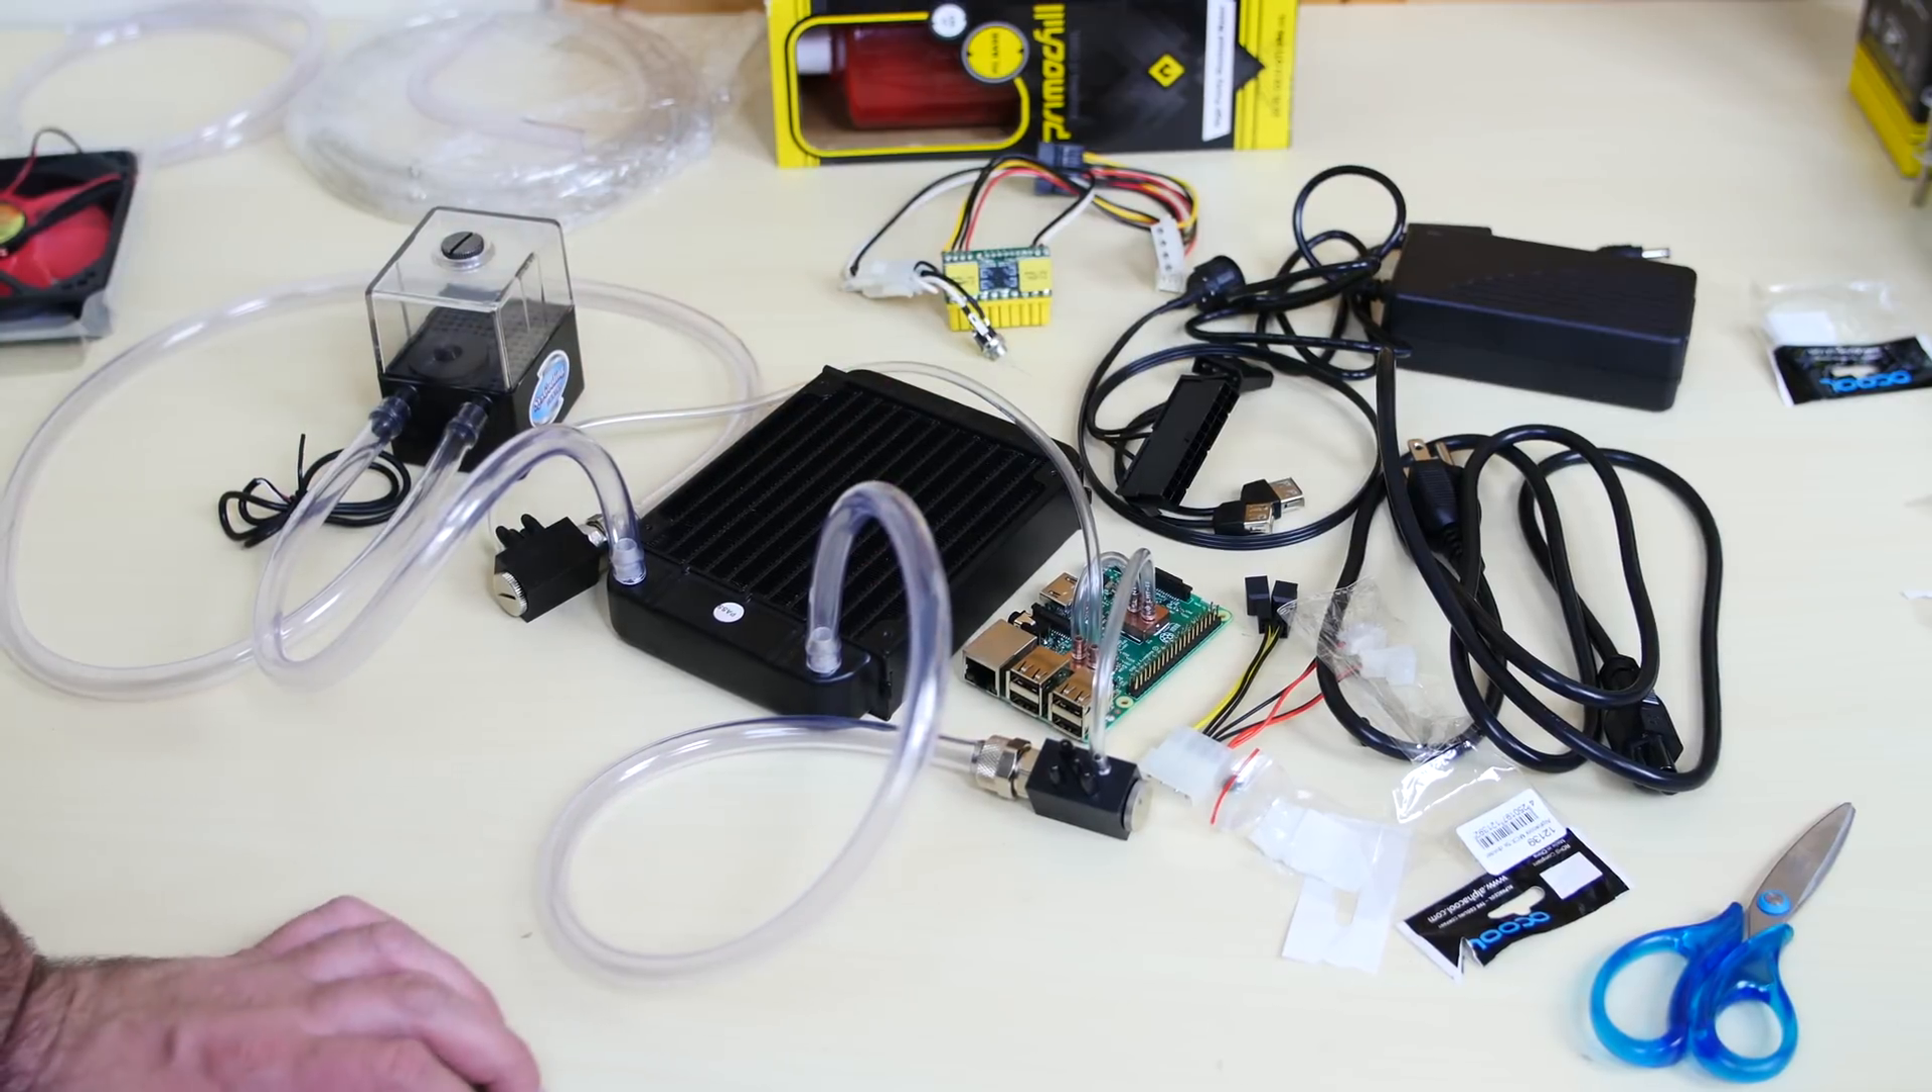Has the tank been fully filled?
No.